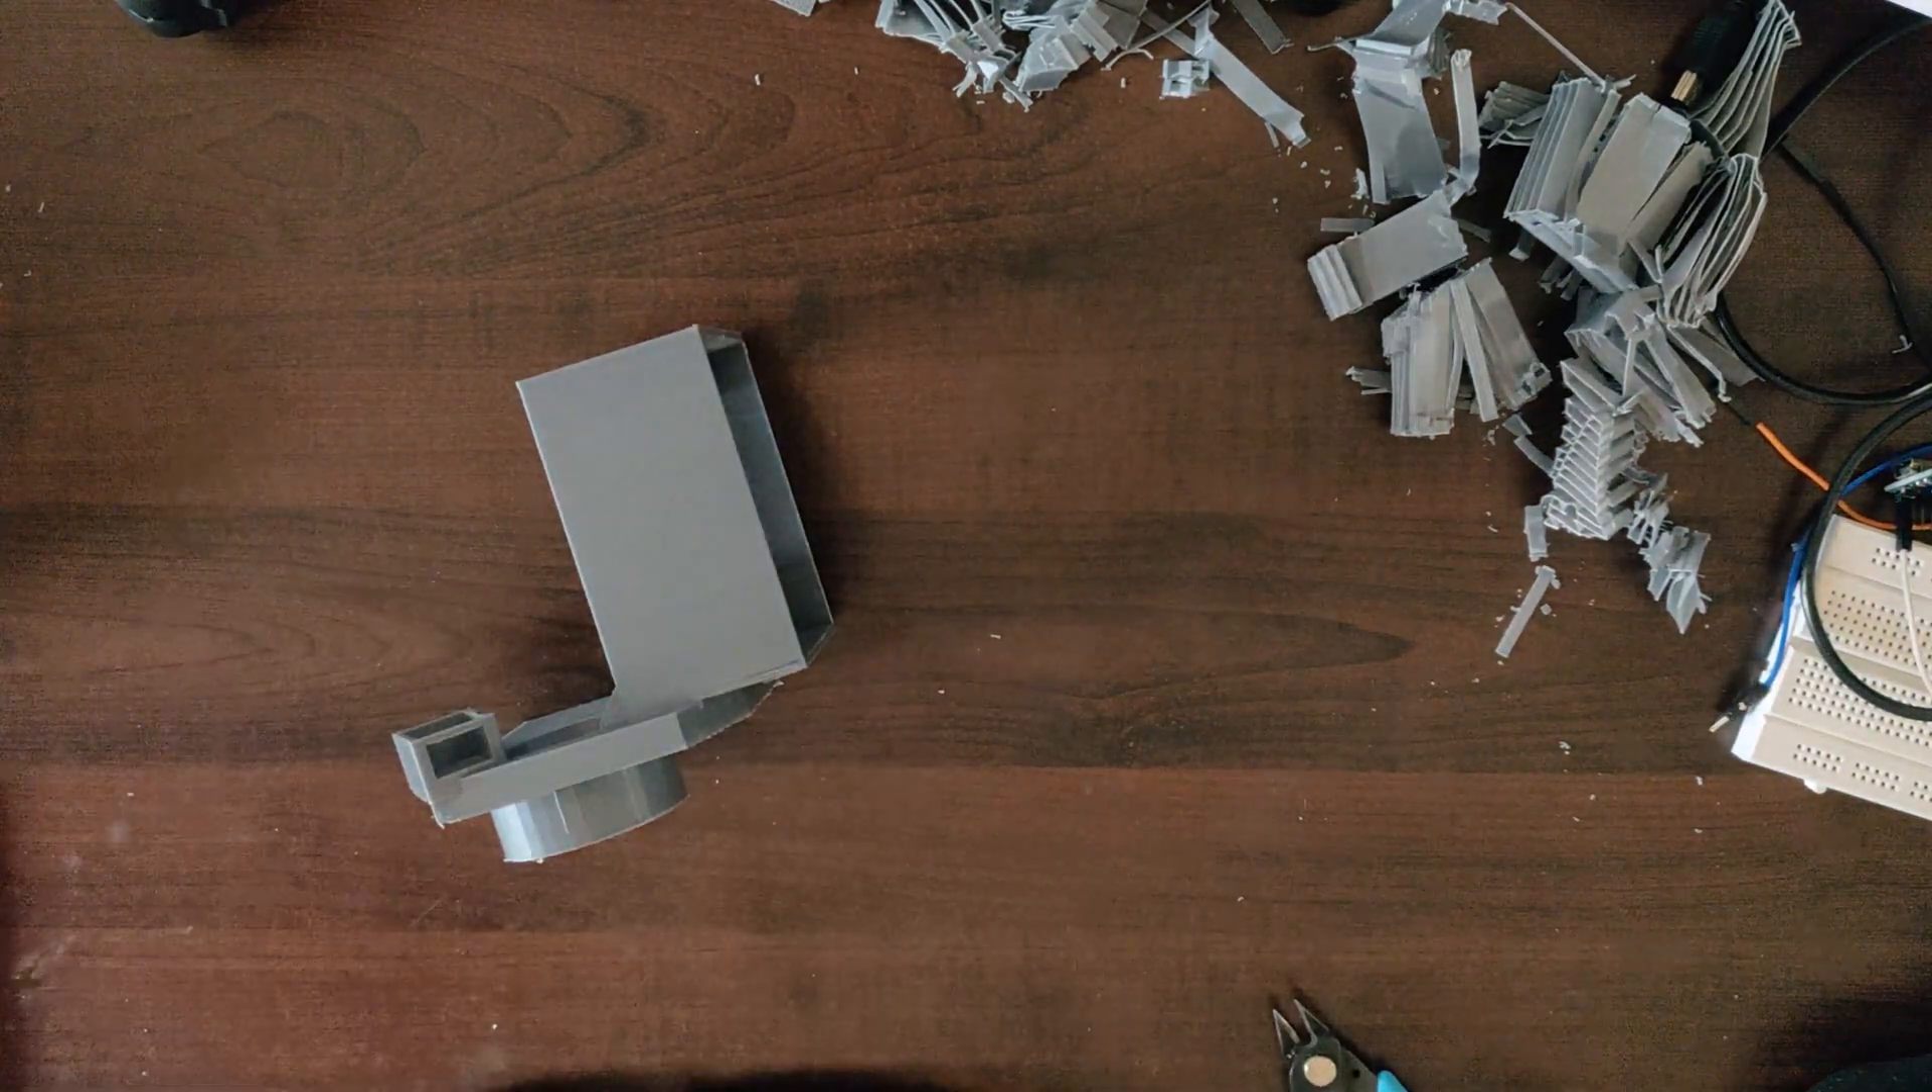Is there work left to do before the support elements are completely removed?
No.